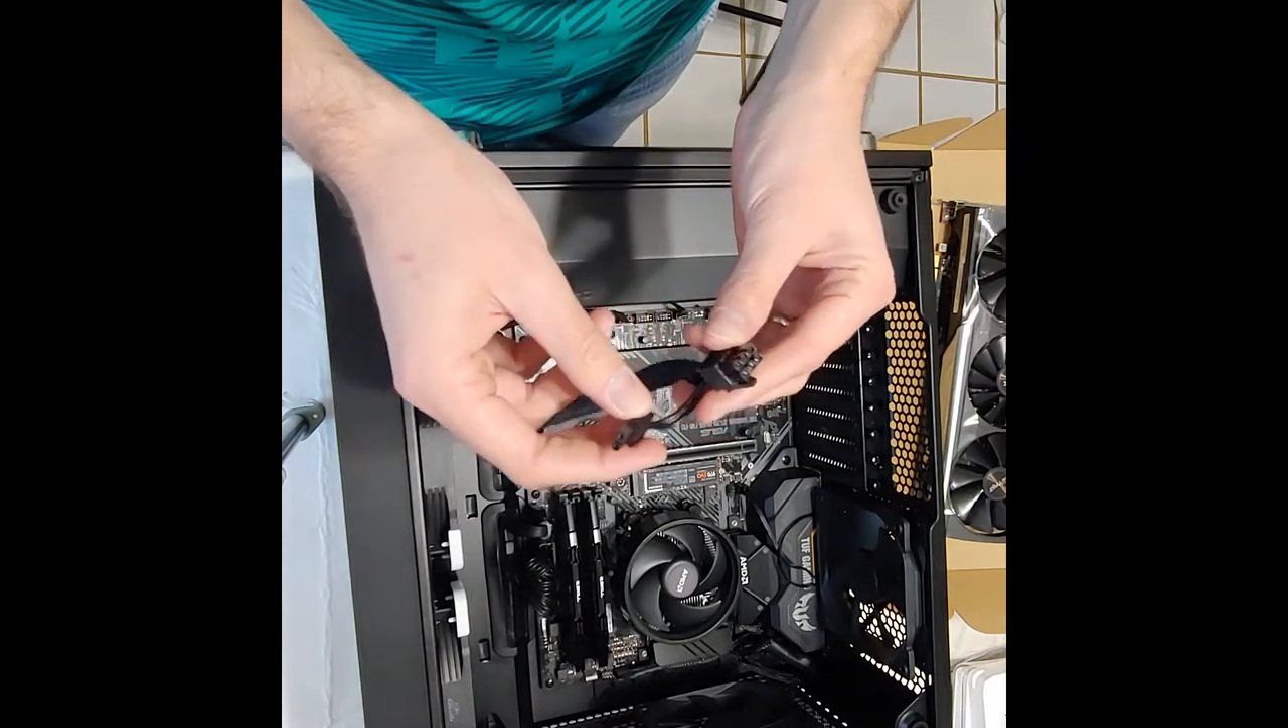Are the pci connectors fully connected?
No.